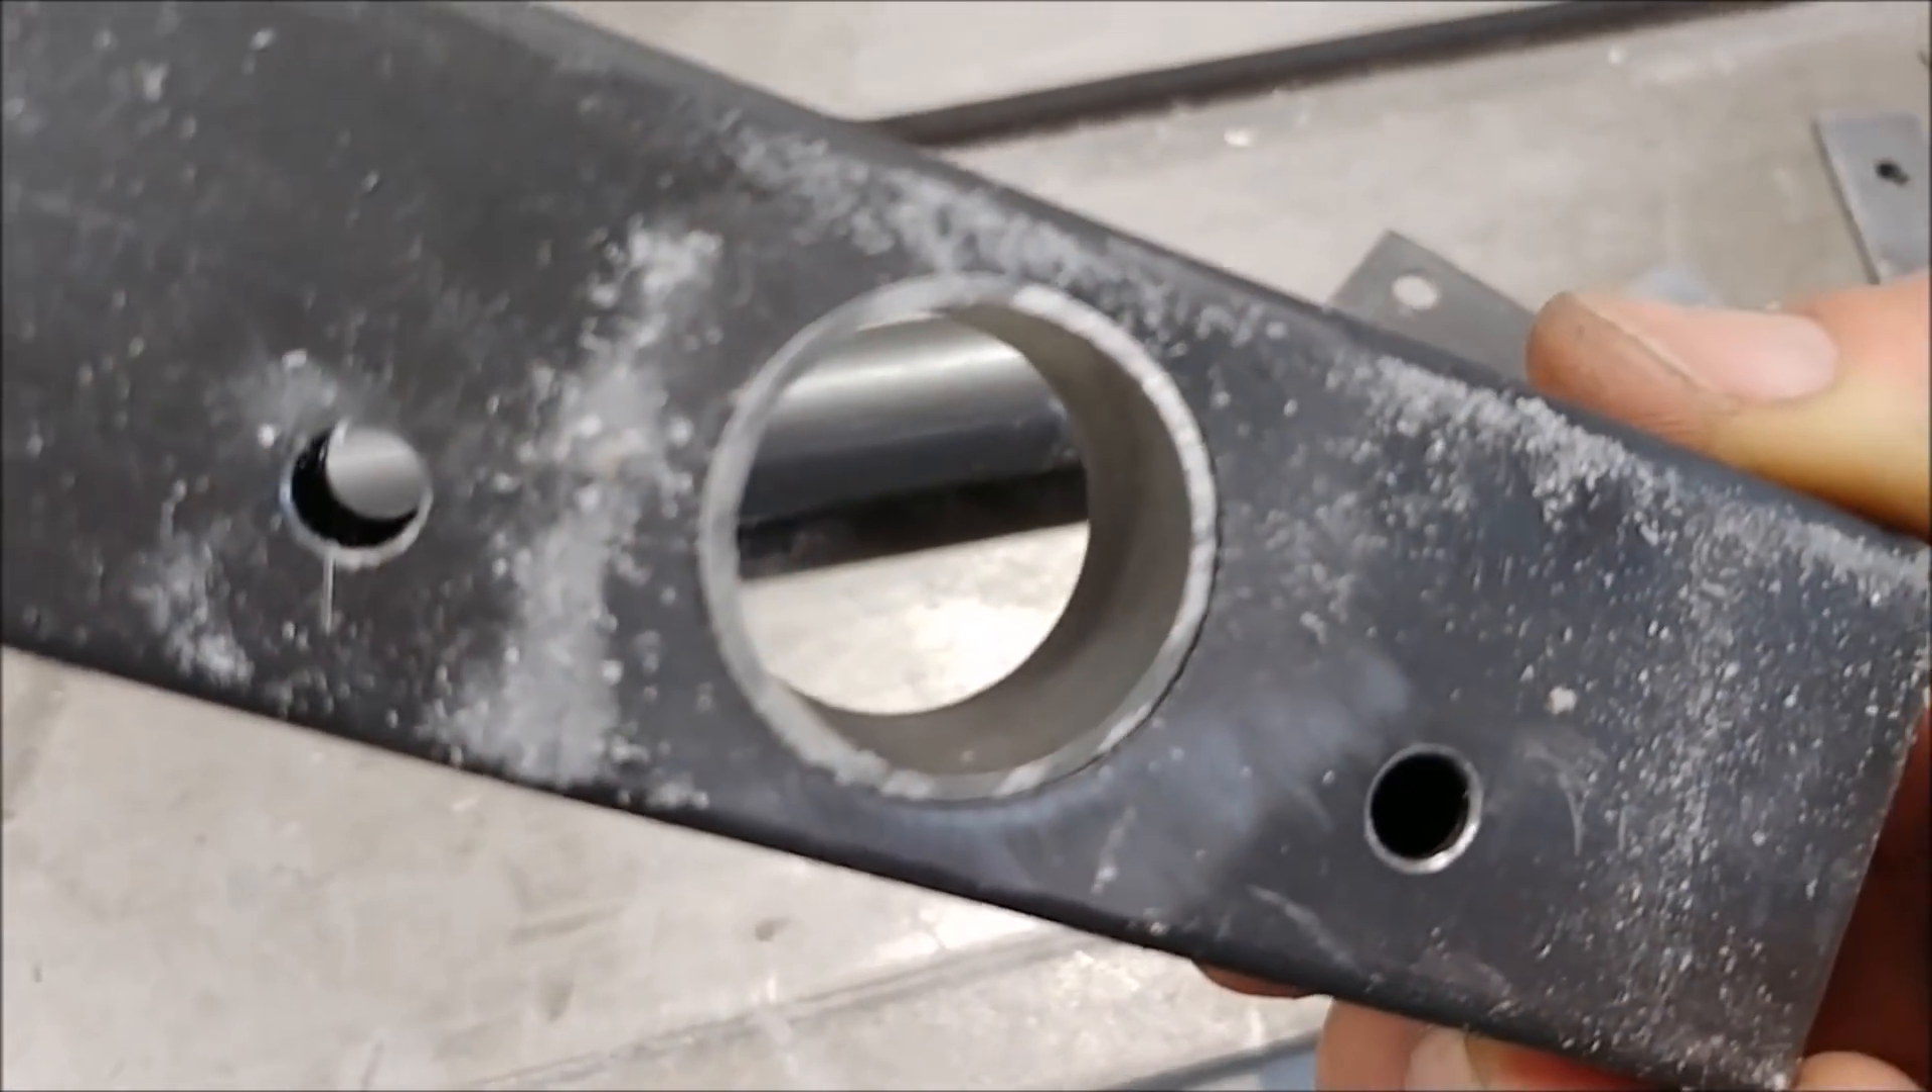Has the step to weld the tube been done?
No.